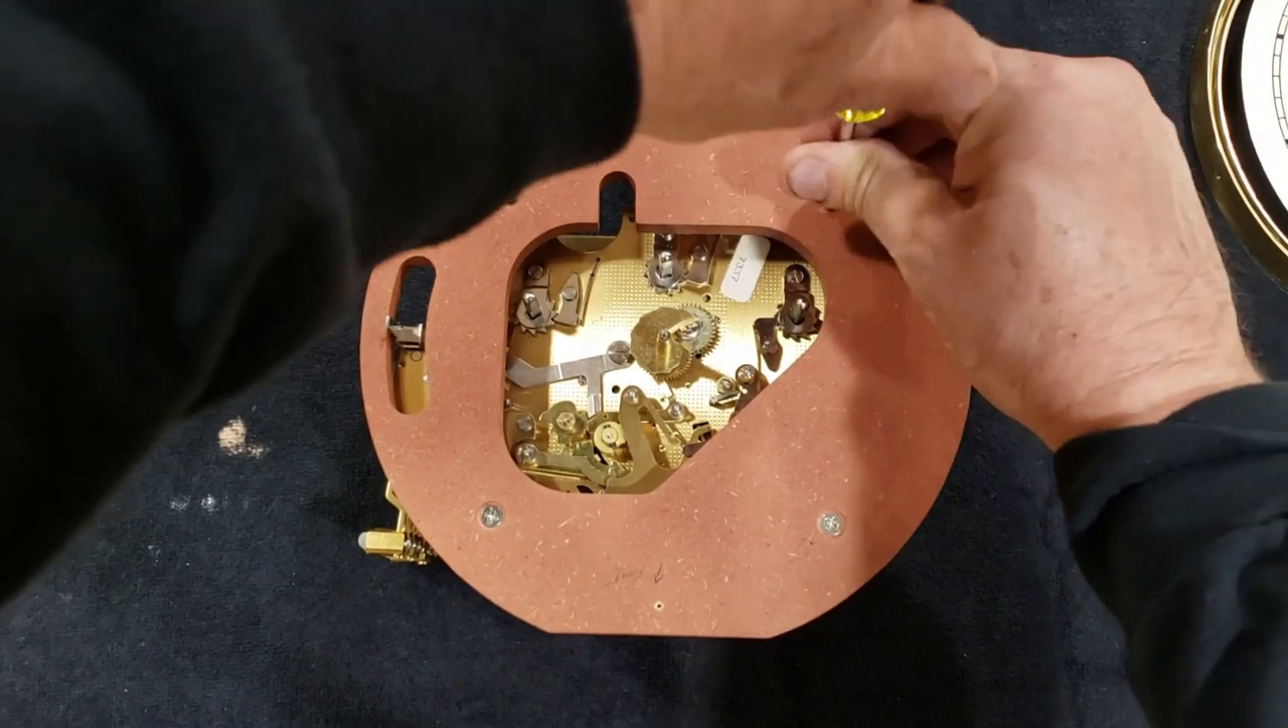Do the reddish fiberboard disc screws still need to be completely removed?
Yes.